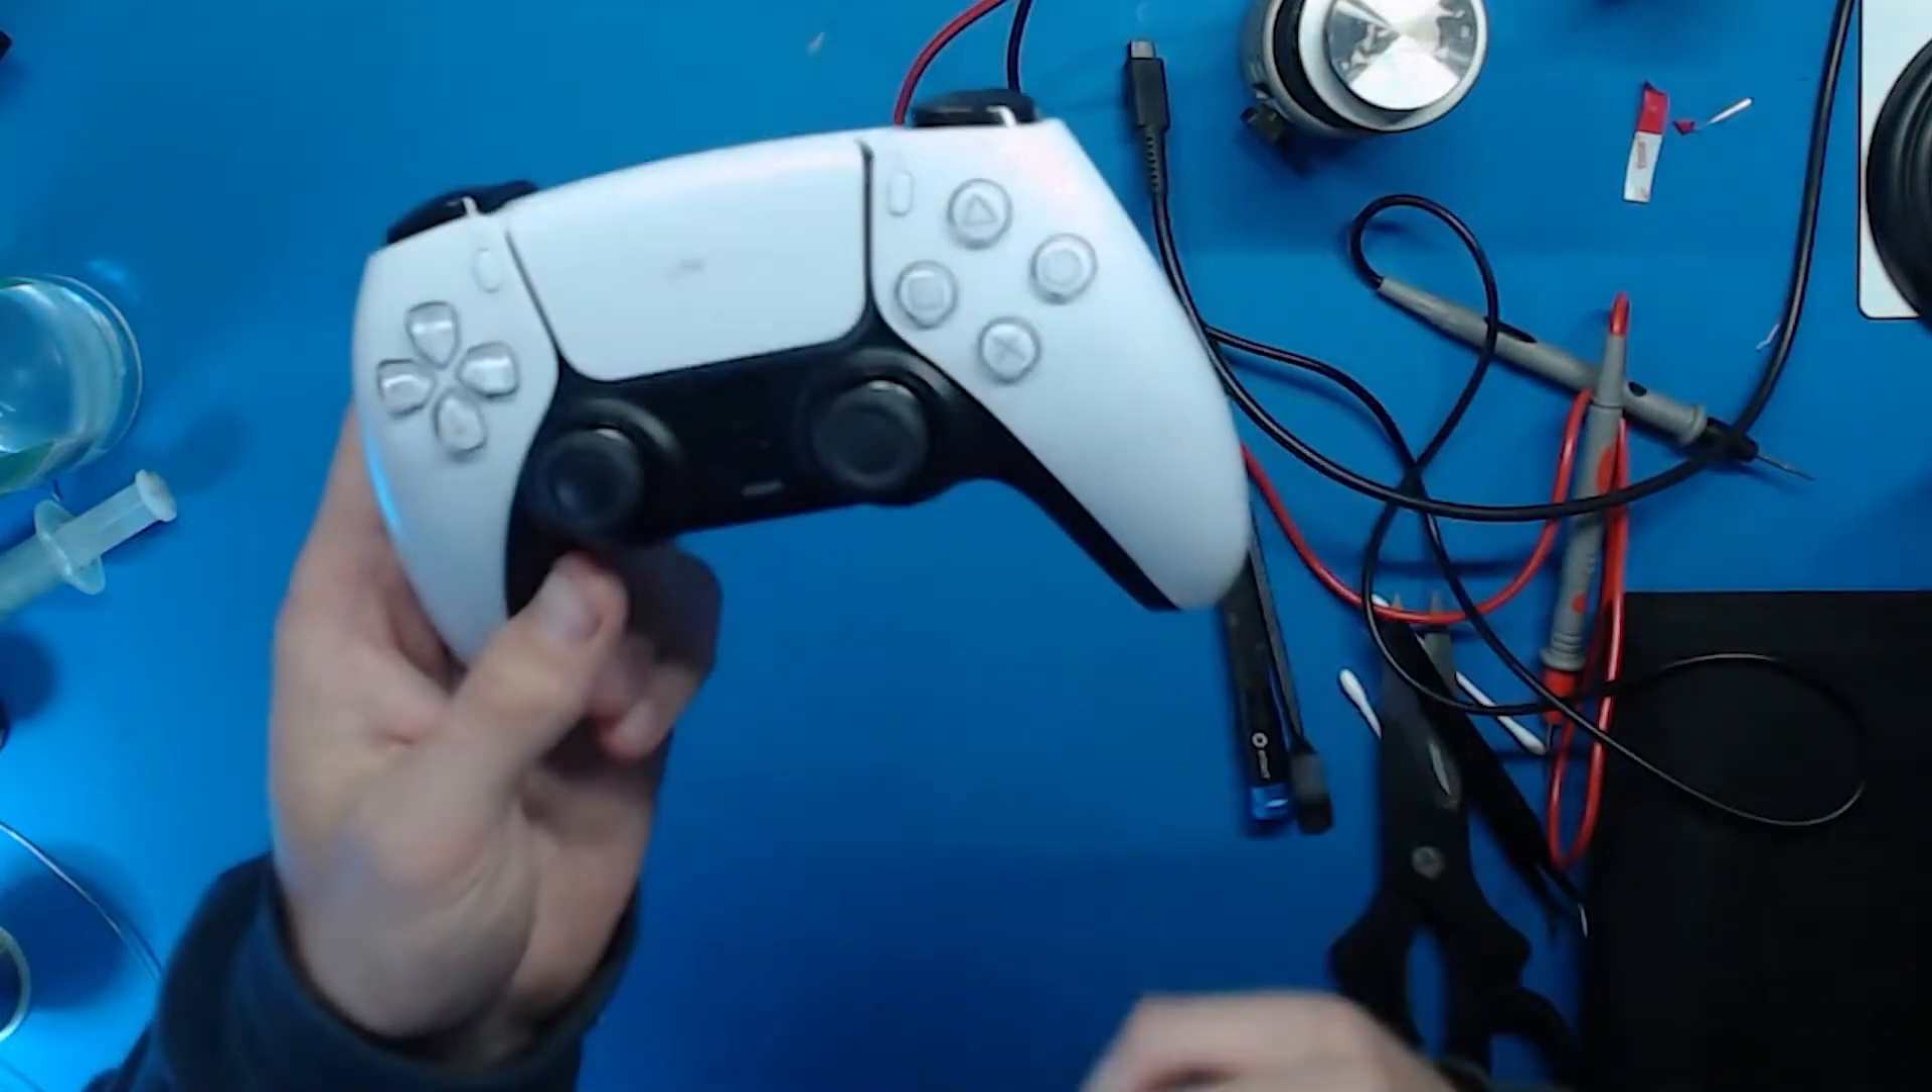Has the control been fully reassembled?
Yes.